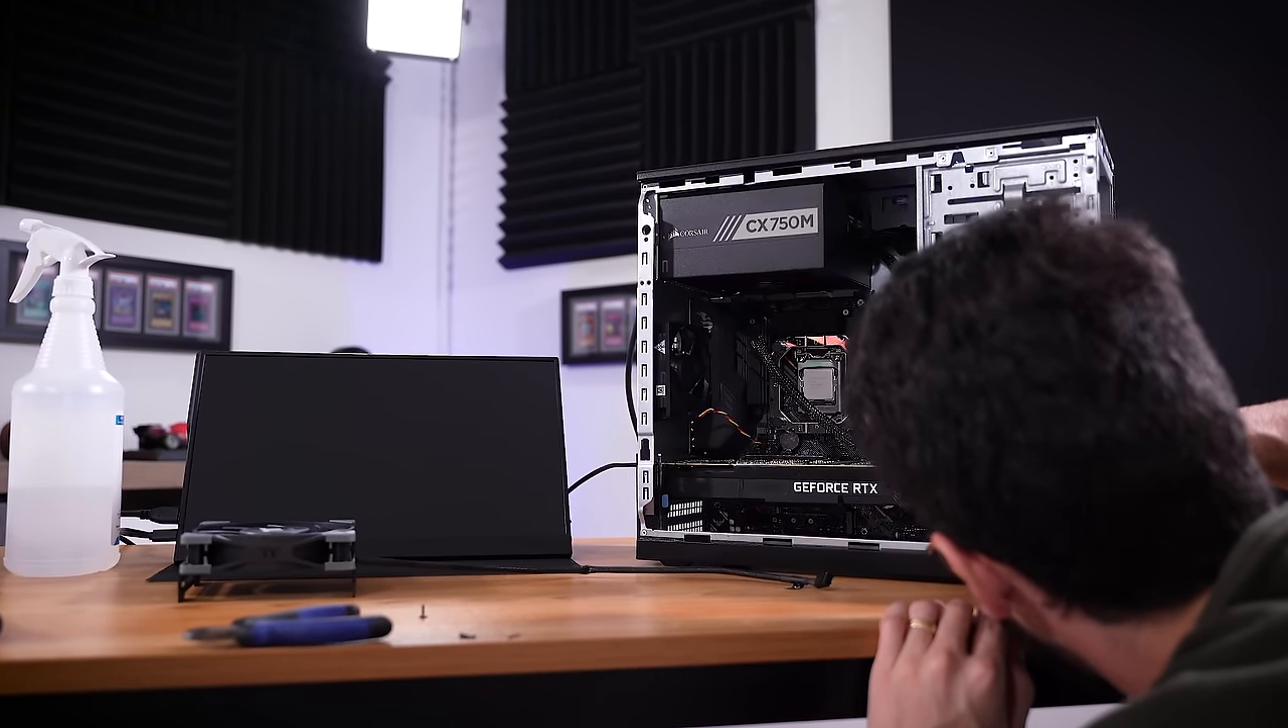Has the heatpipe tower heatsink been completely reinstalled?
No.